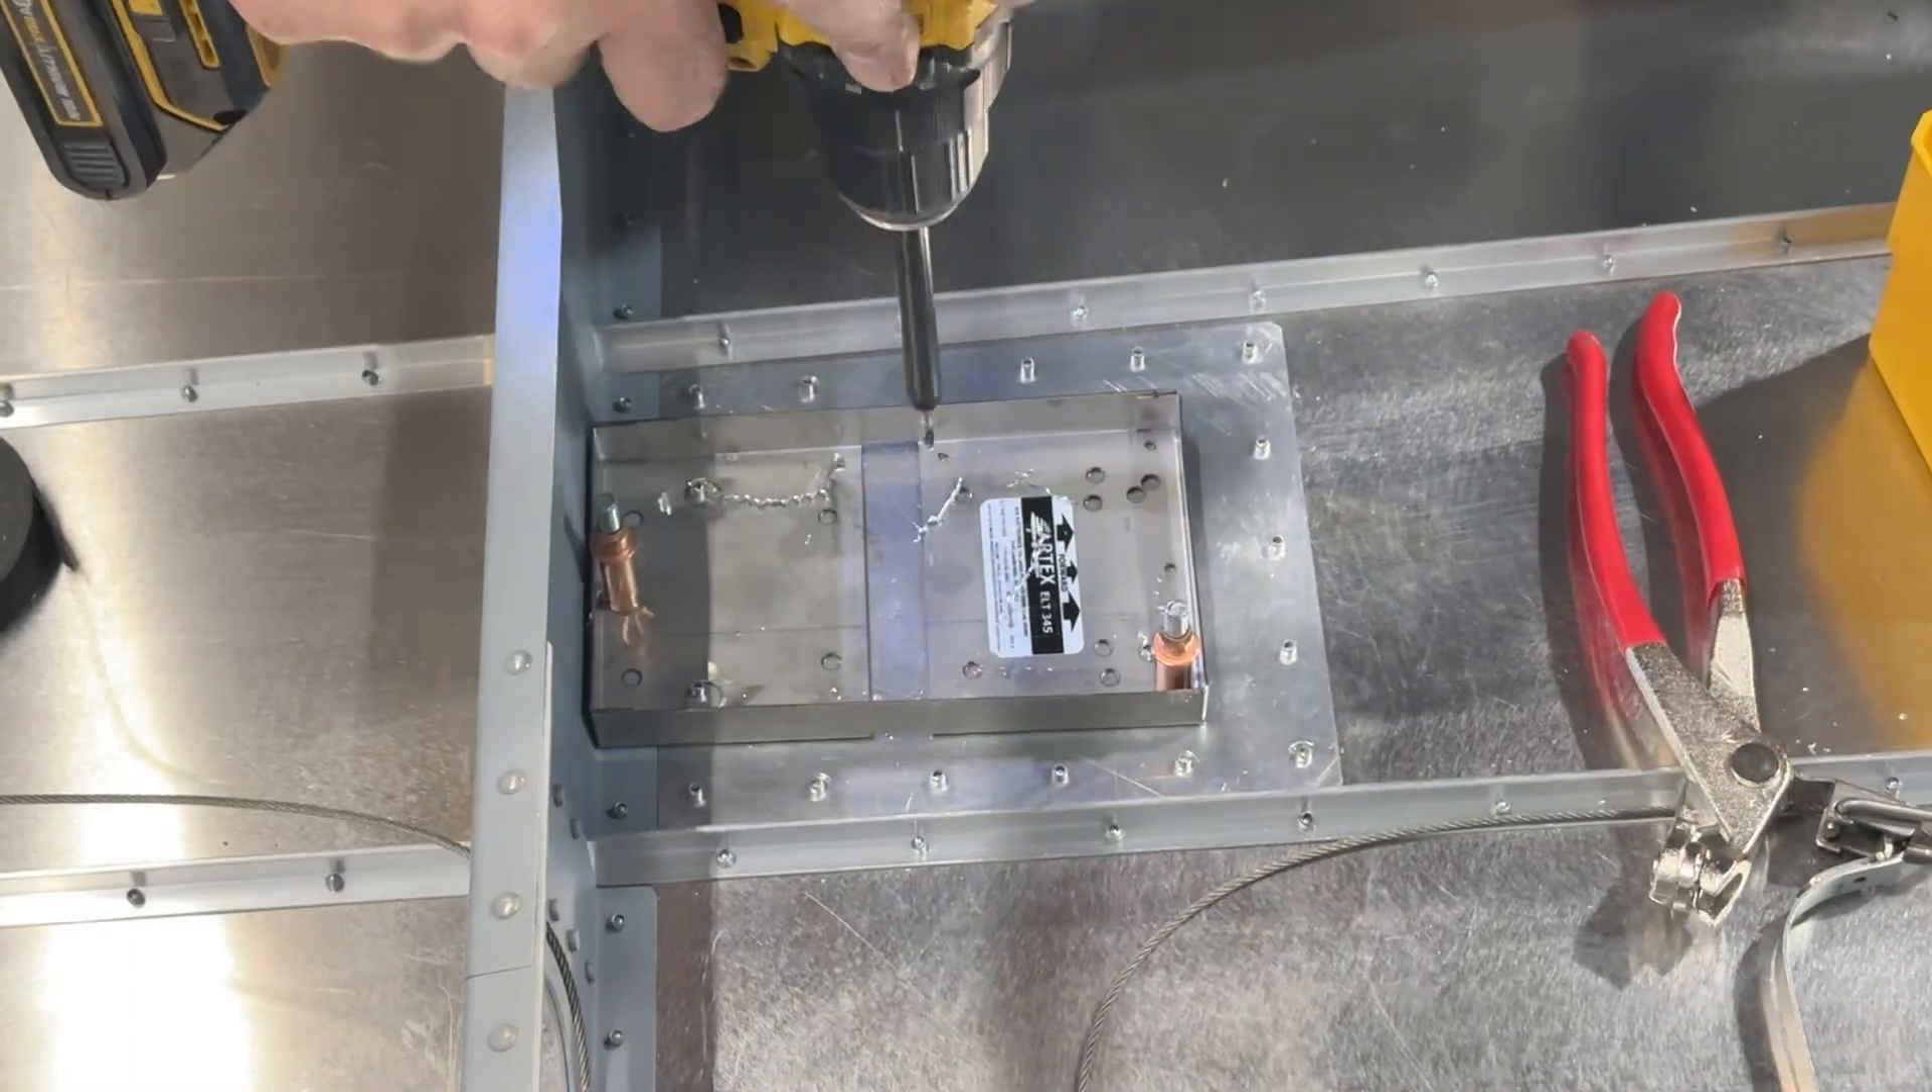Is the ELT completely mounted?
No.